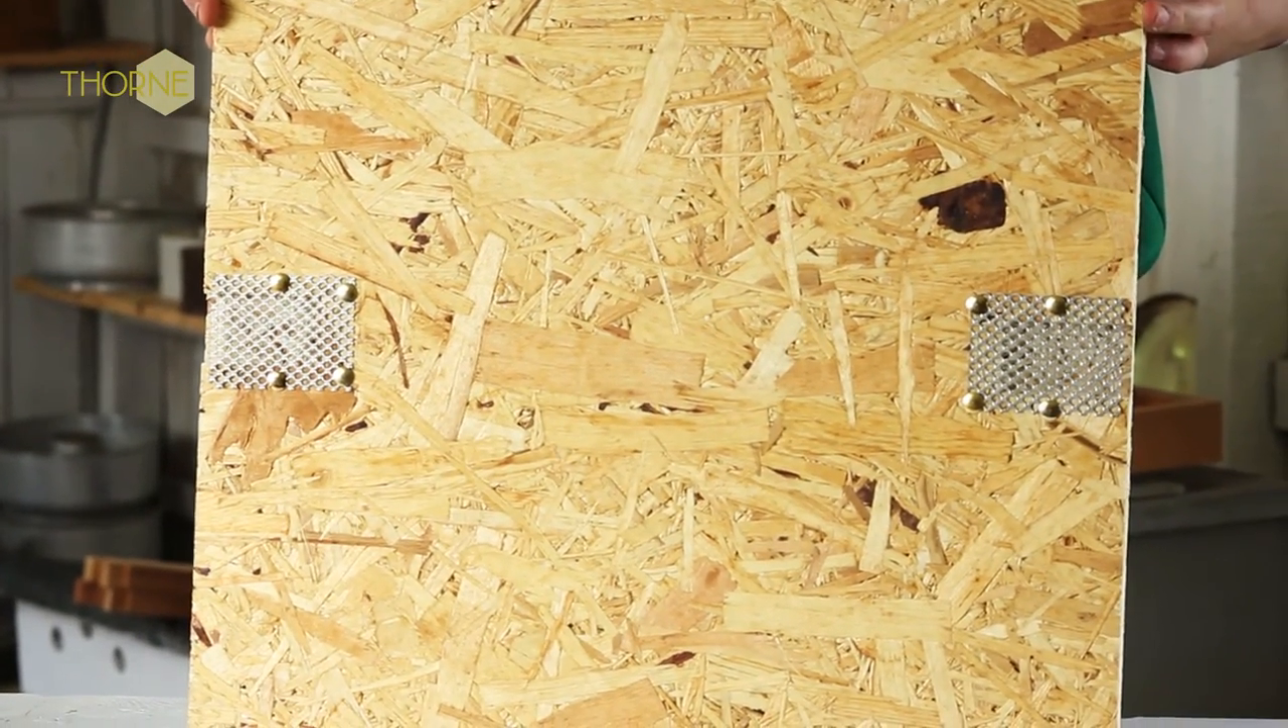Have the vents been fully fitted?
Yes.